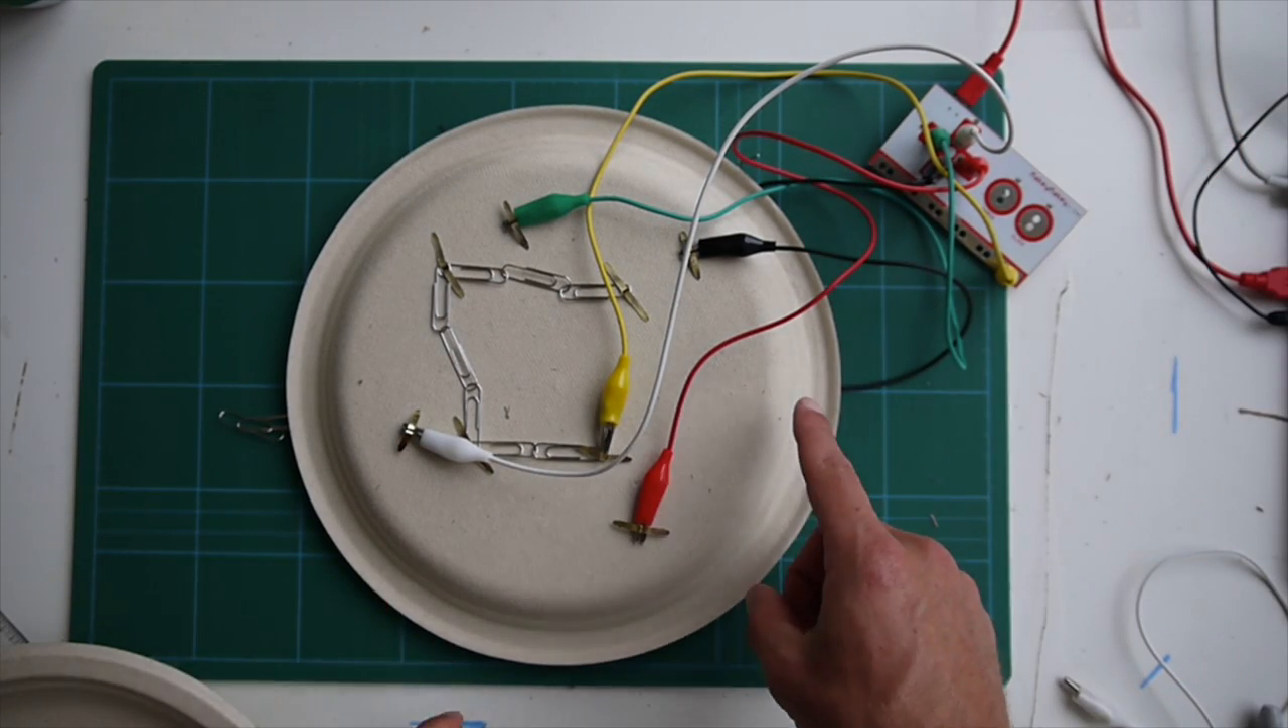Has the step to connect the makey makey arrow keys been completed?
Yes.